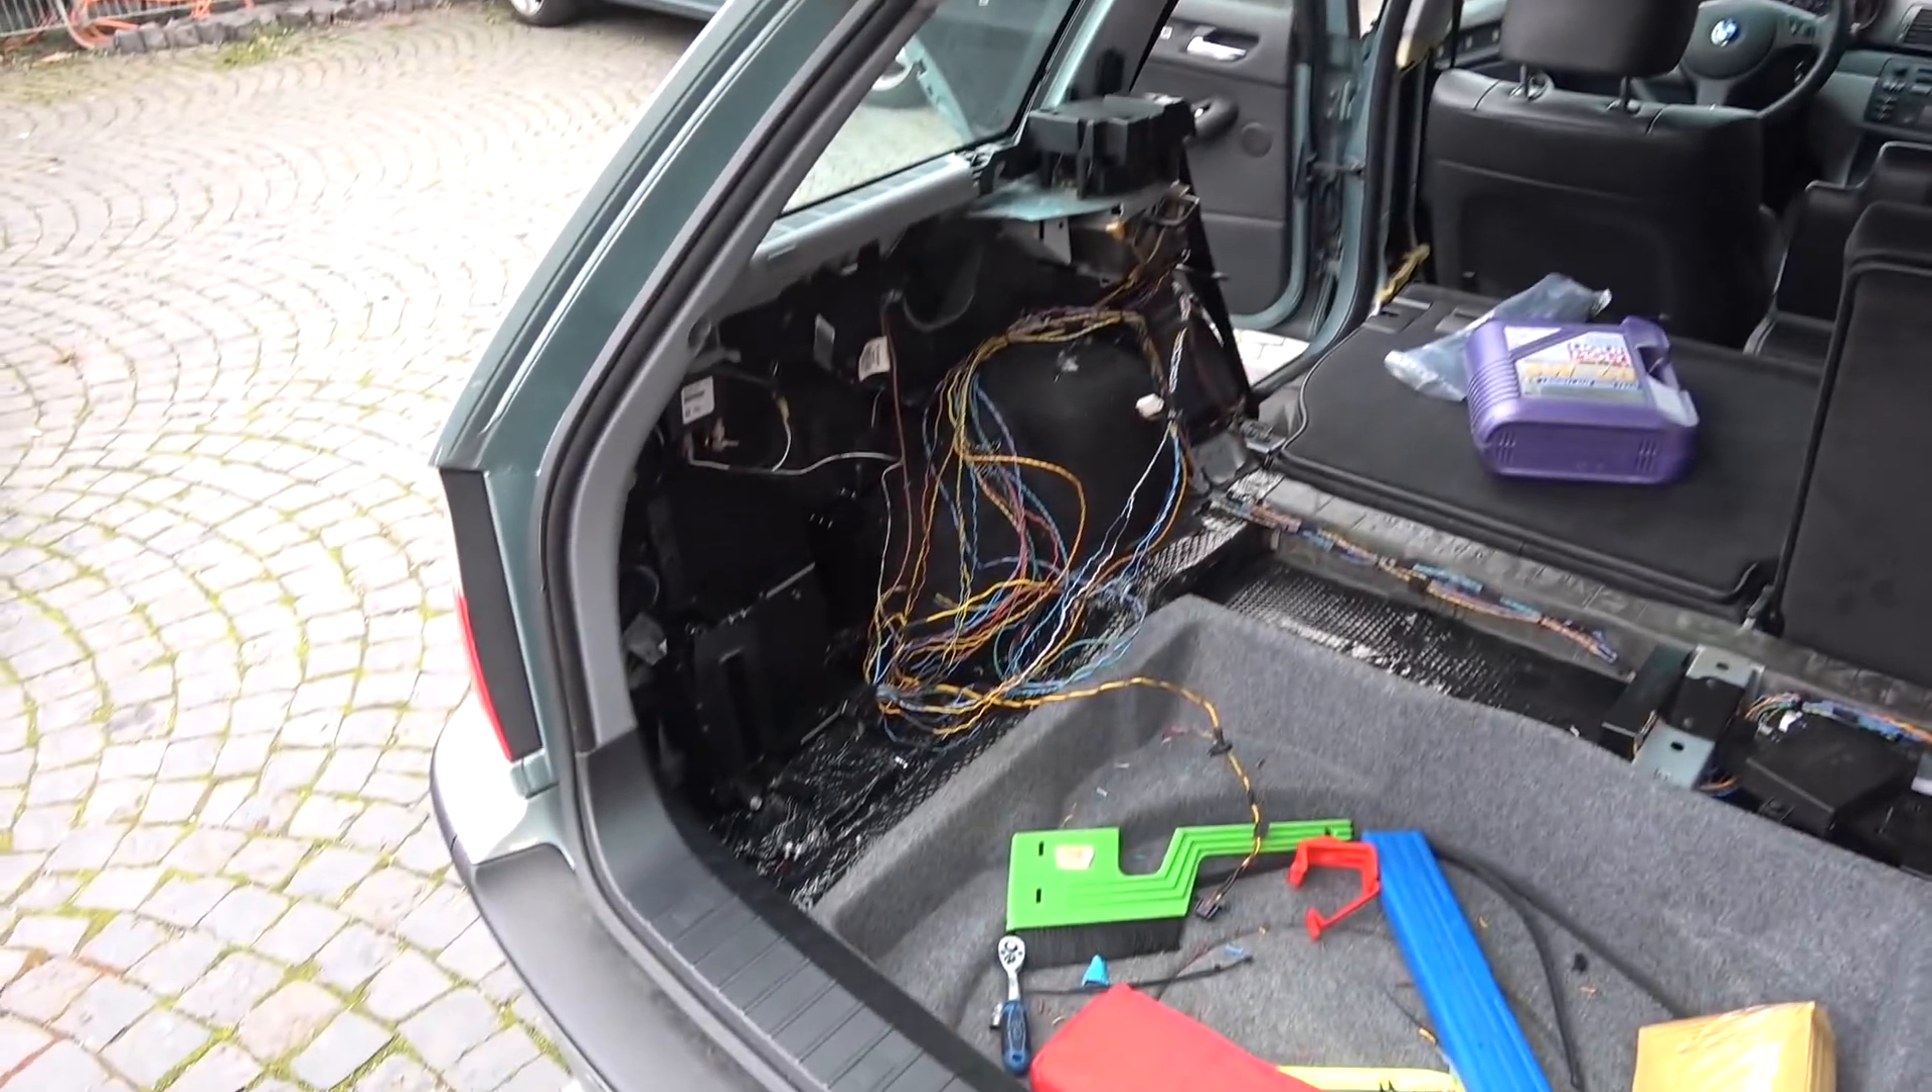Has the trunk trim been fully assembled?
No.